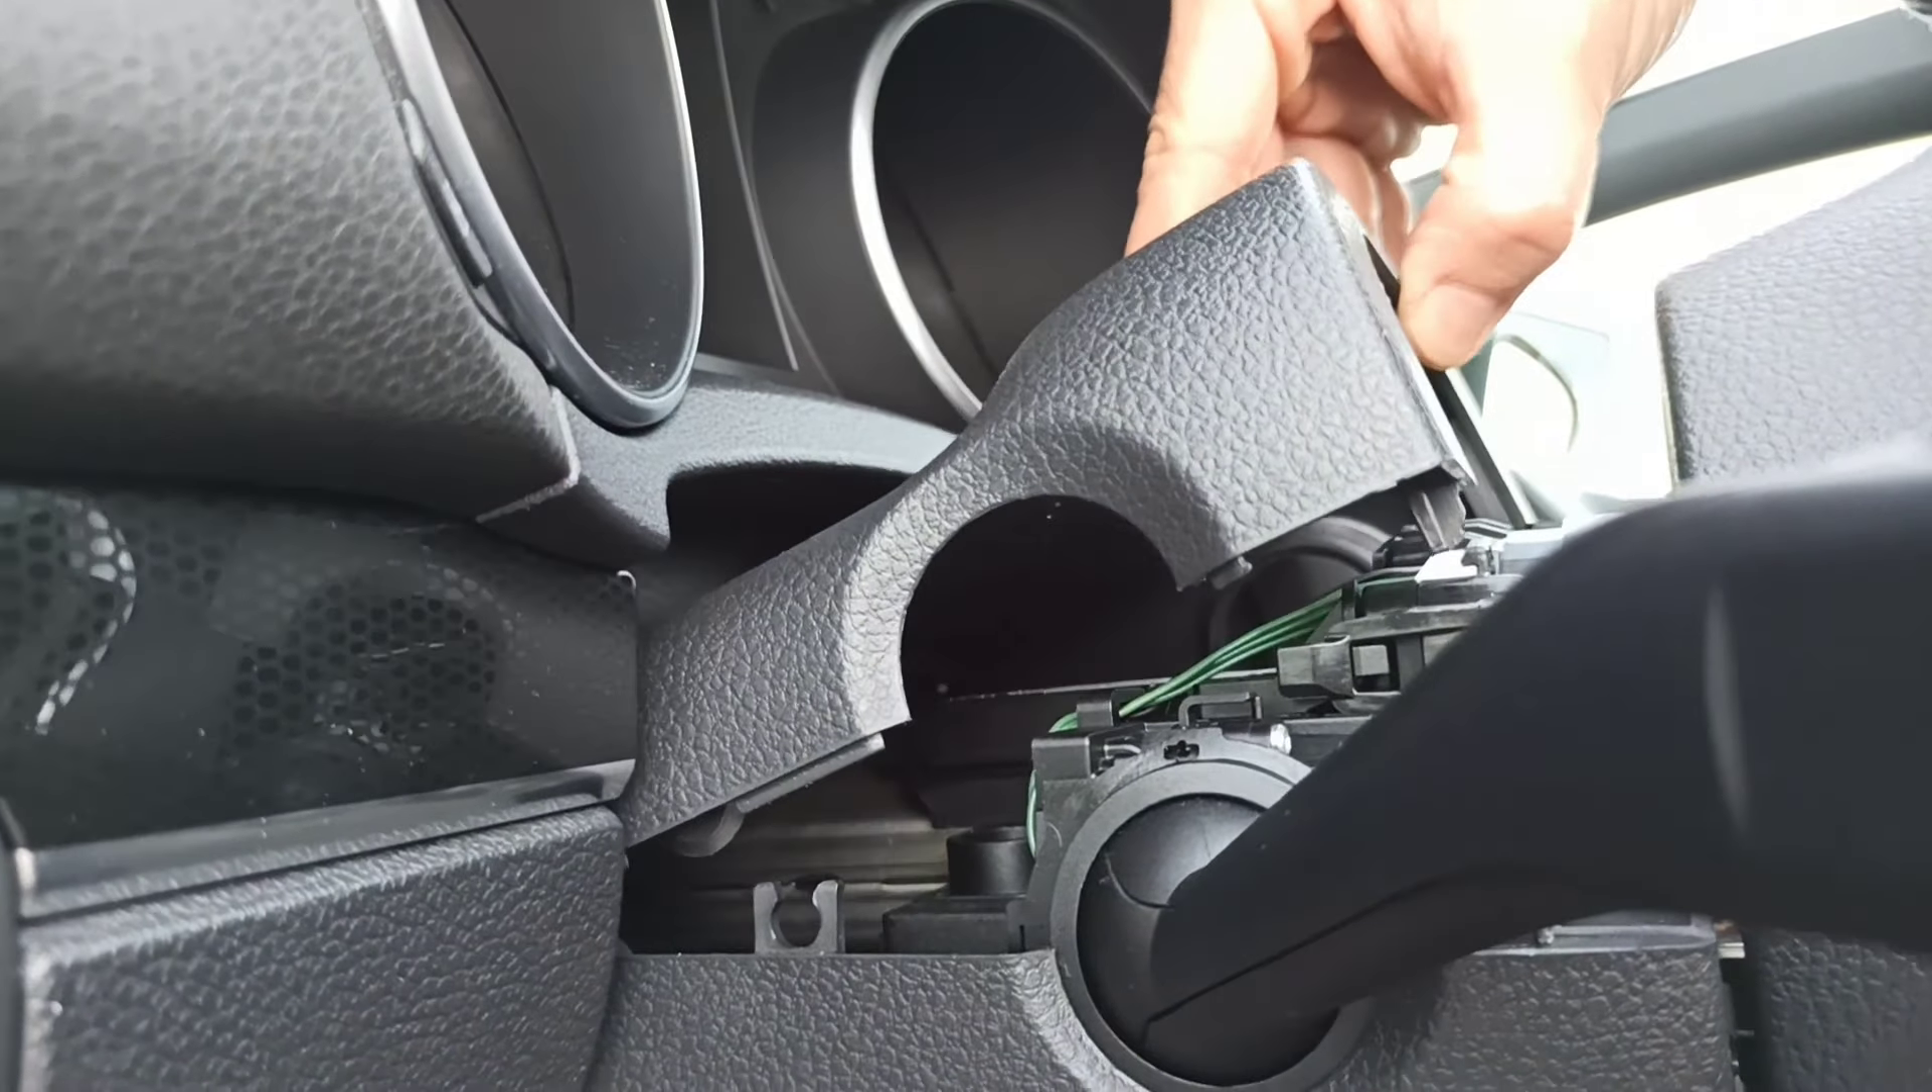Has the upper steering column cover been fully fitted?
No.